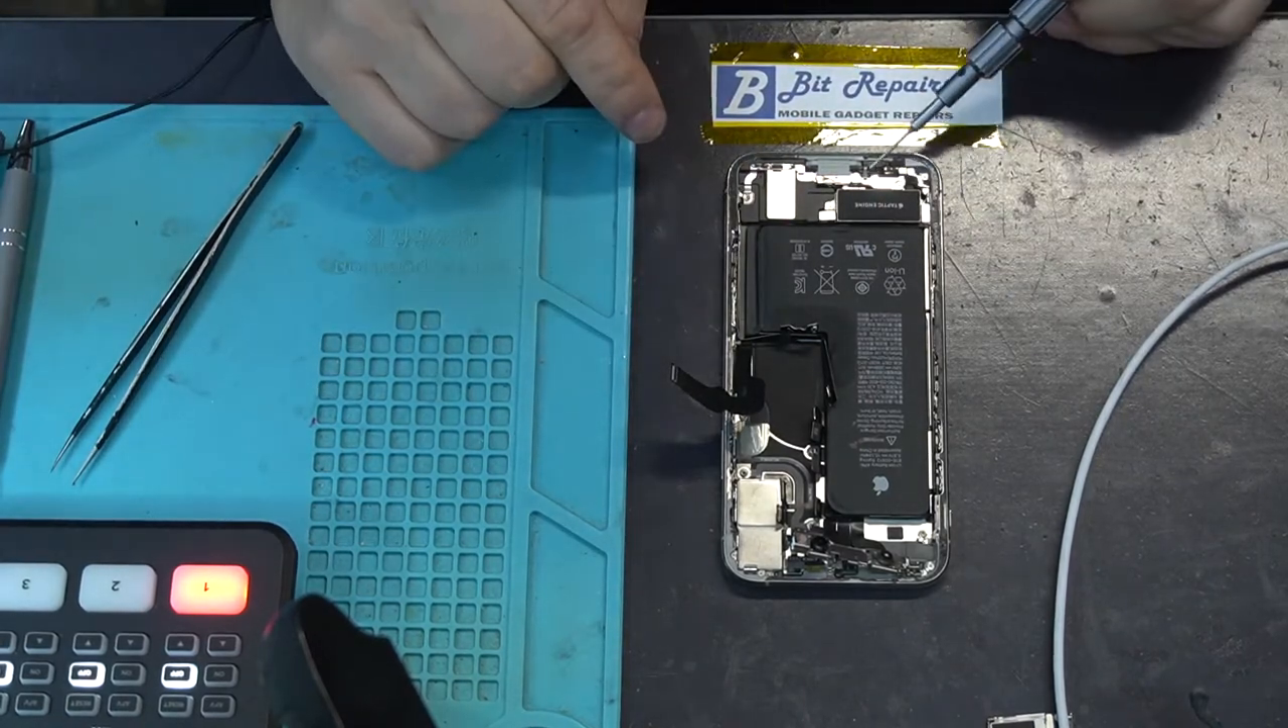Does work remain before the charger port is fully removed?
Yes.